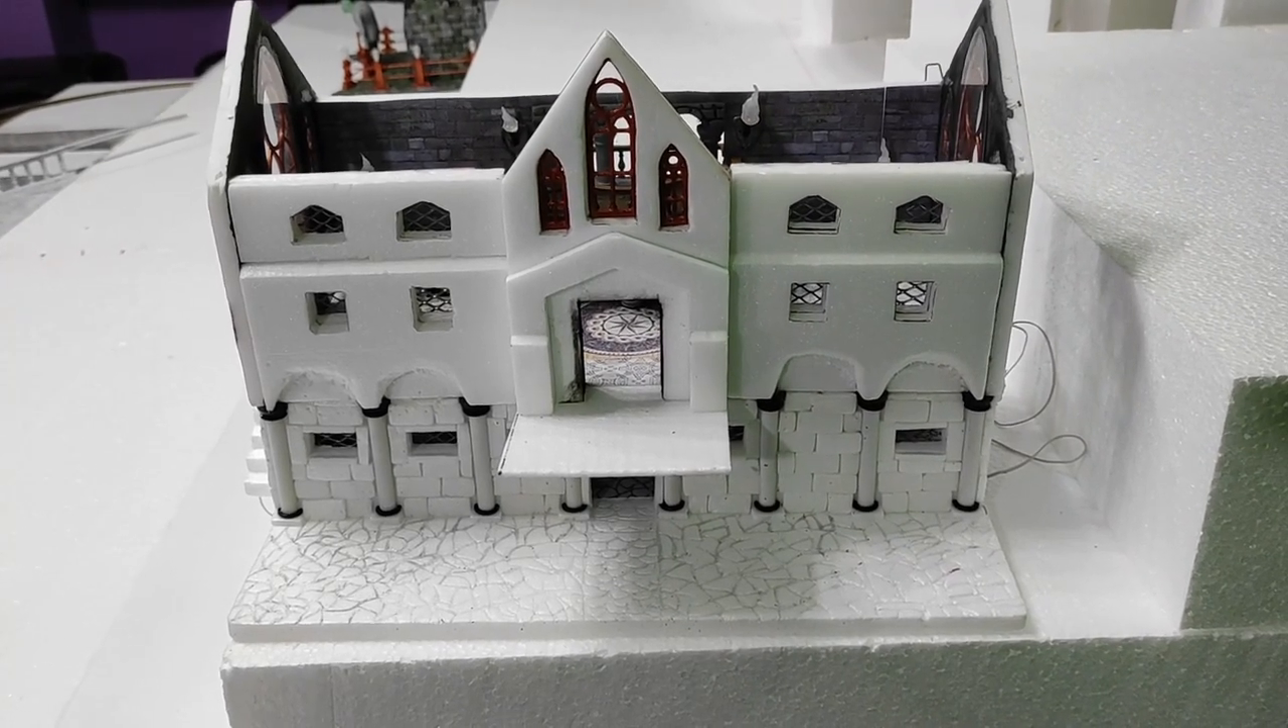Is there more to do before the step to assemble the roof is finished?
Yes.